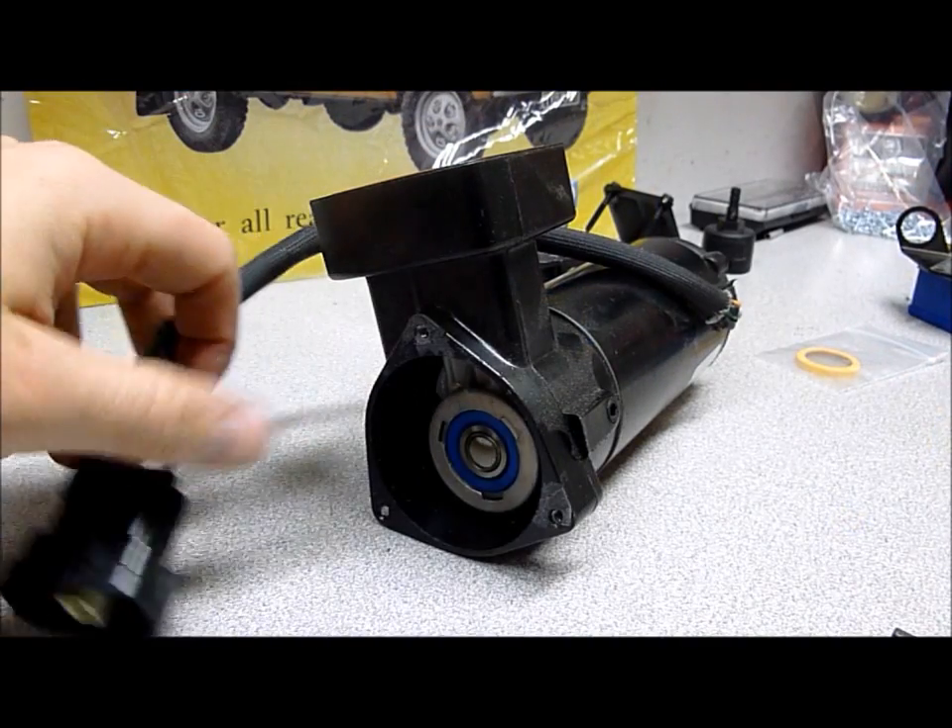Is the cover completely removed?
Yes.